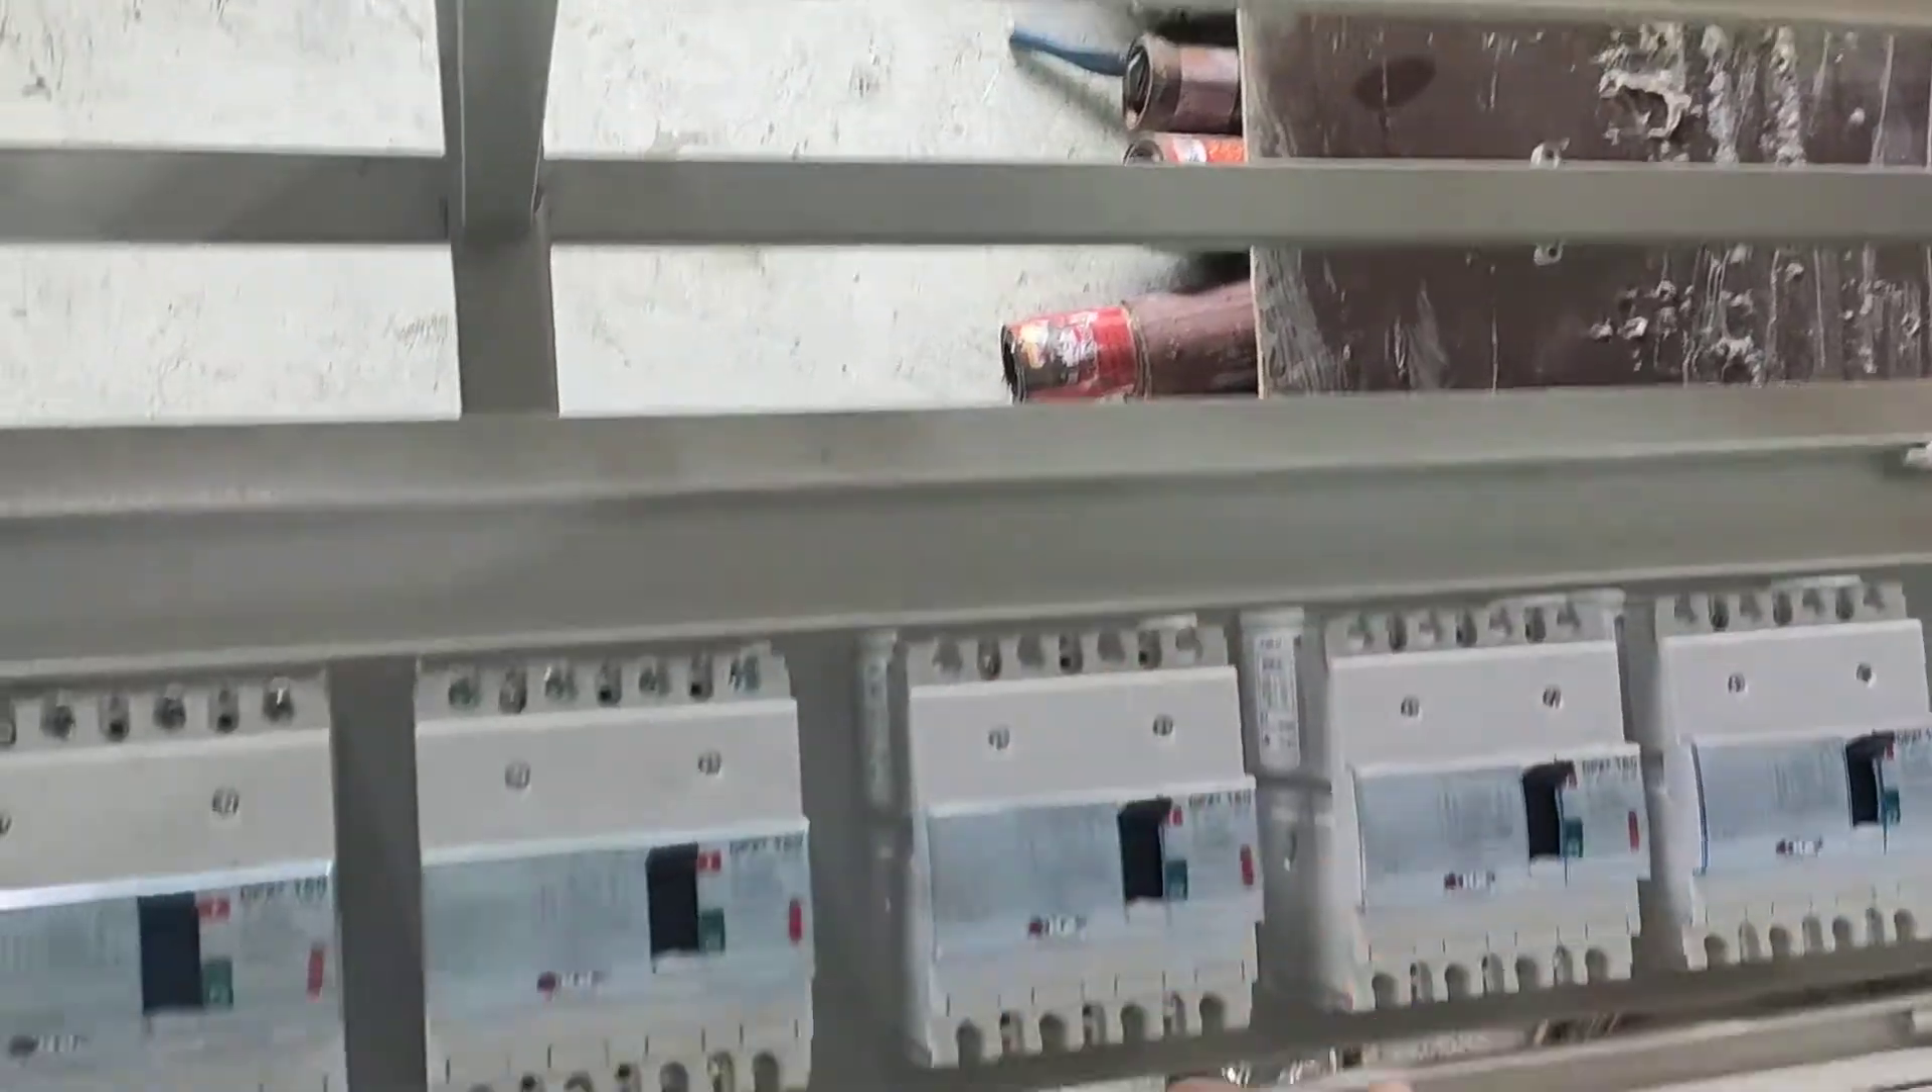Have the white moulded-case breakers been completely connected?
No.